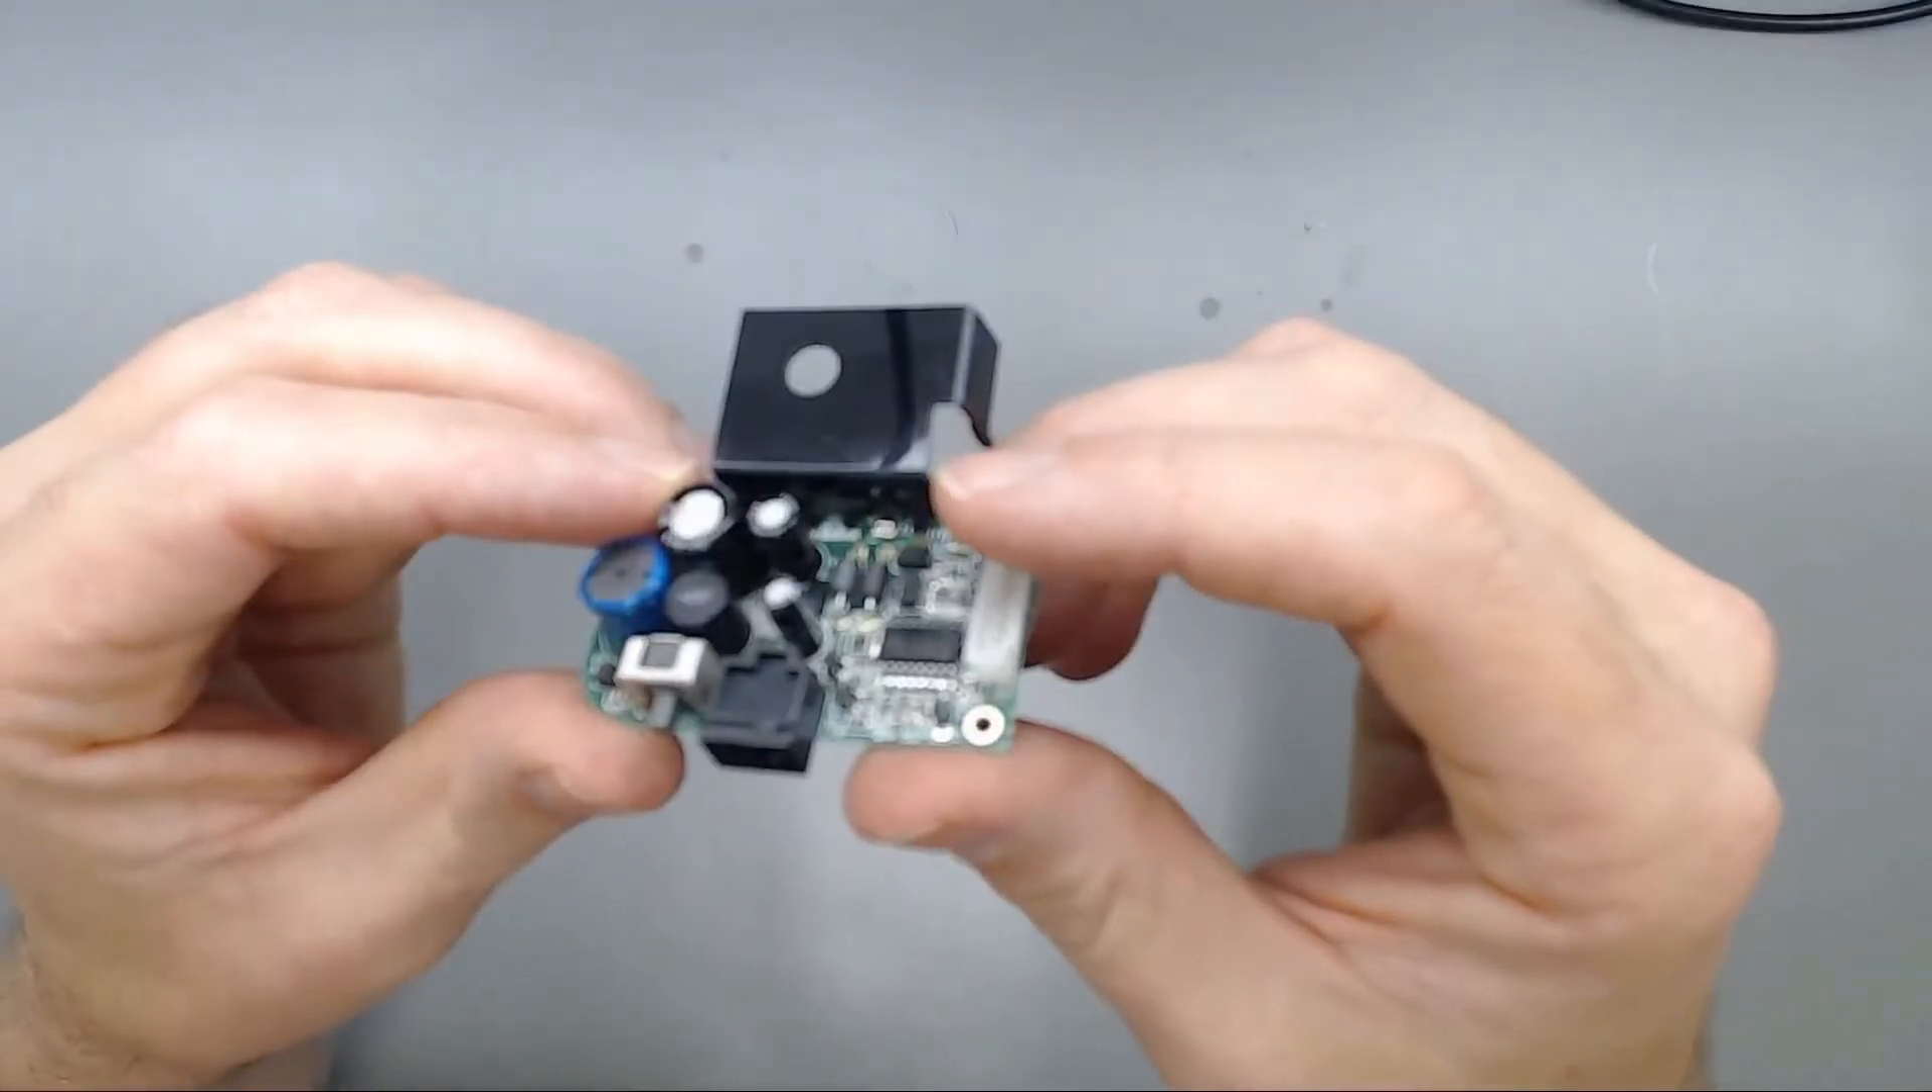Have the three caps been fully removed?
No.